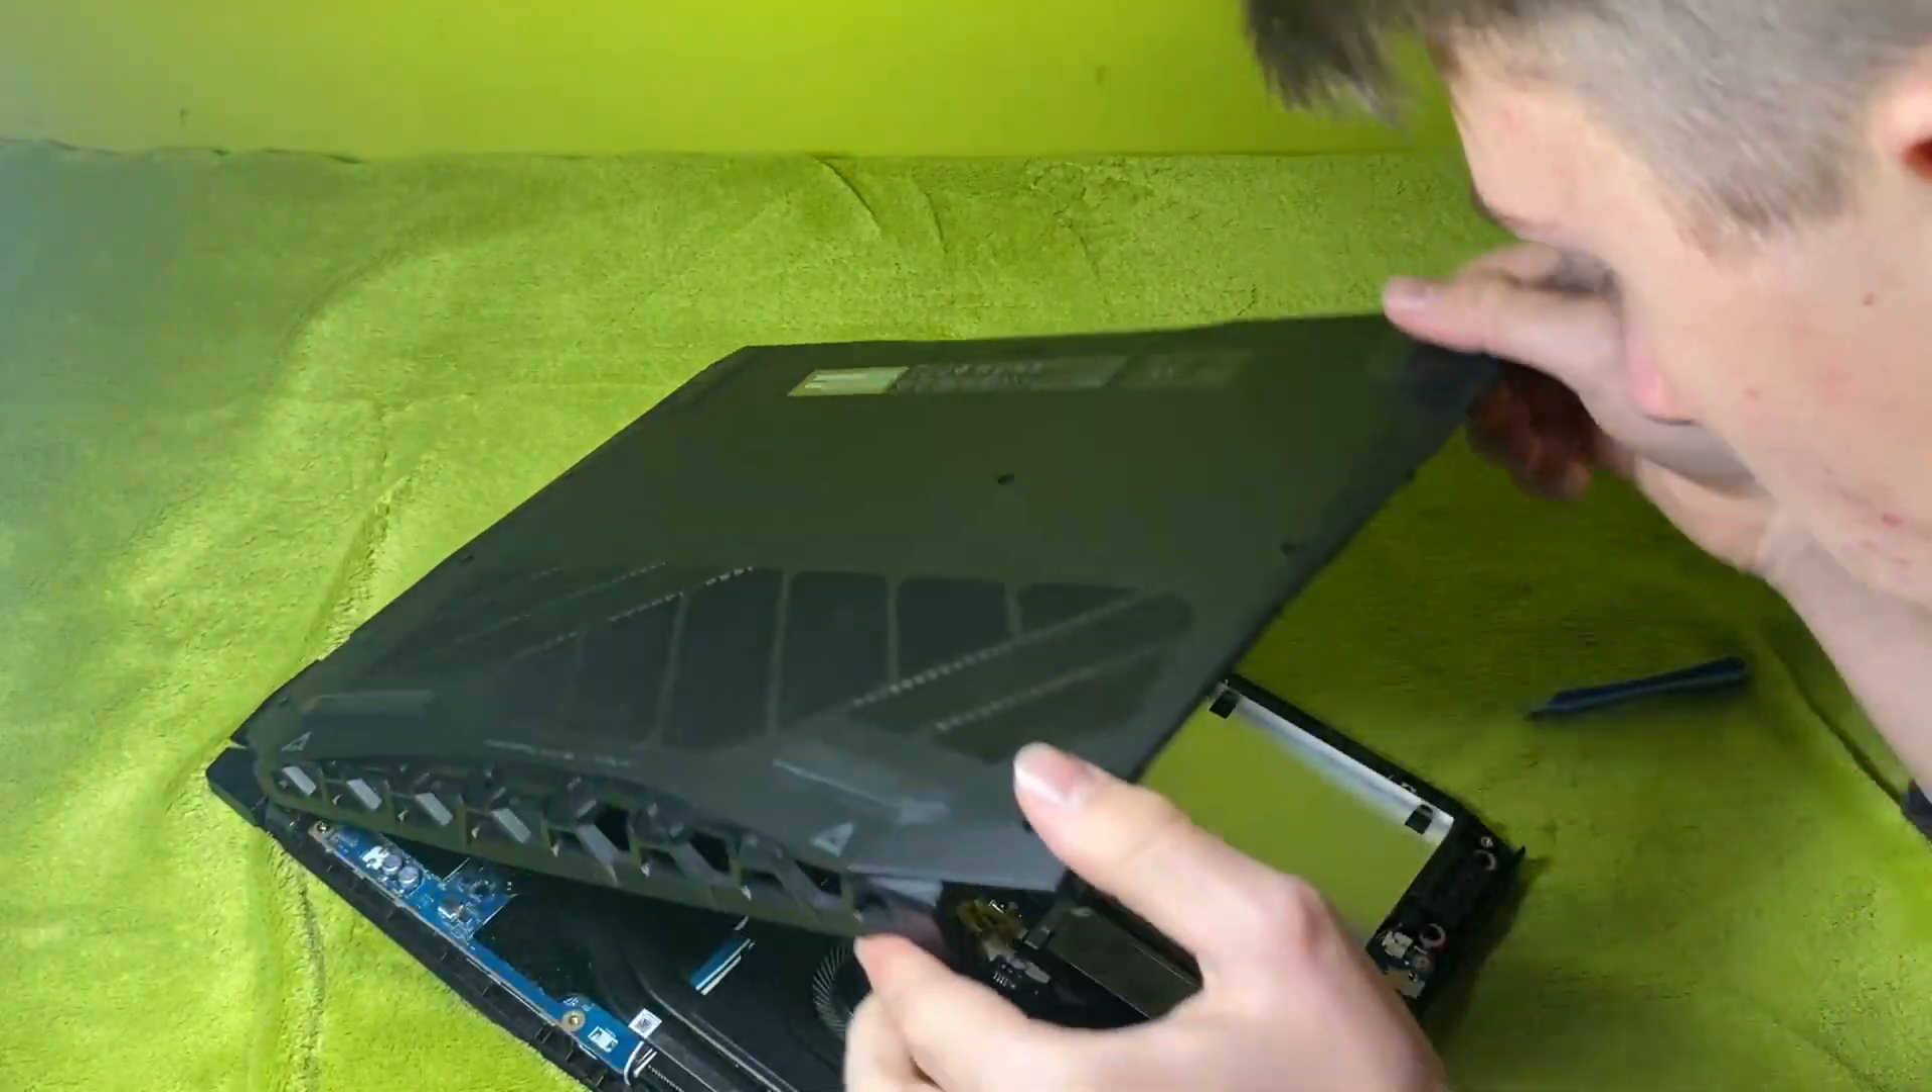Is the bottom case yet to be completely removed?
Yes.